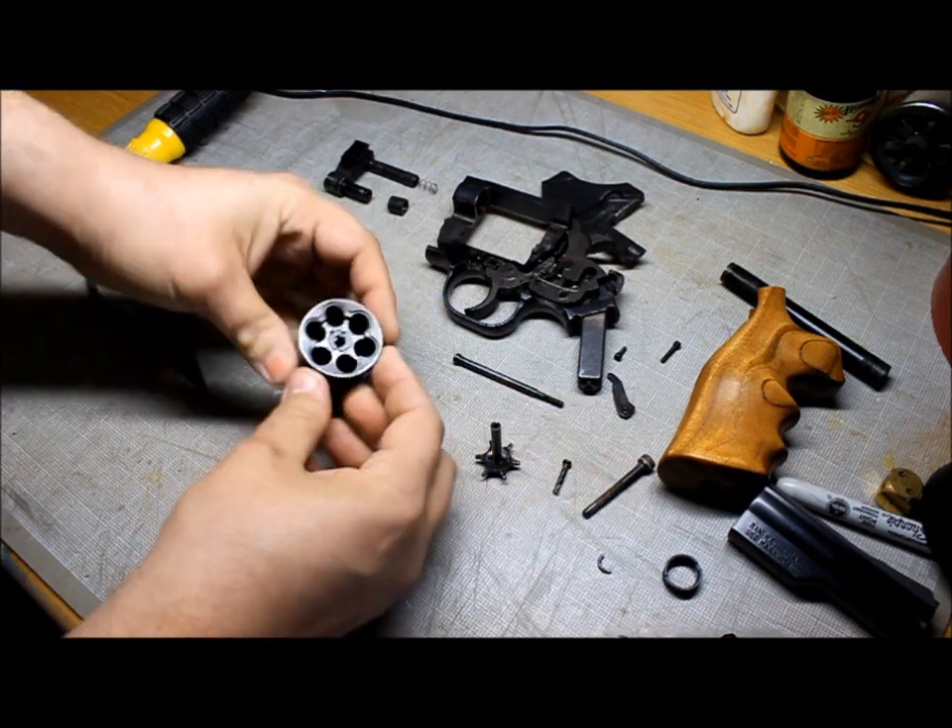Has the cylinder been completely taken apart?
Yes.